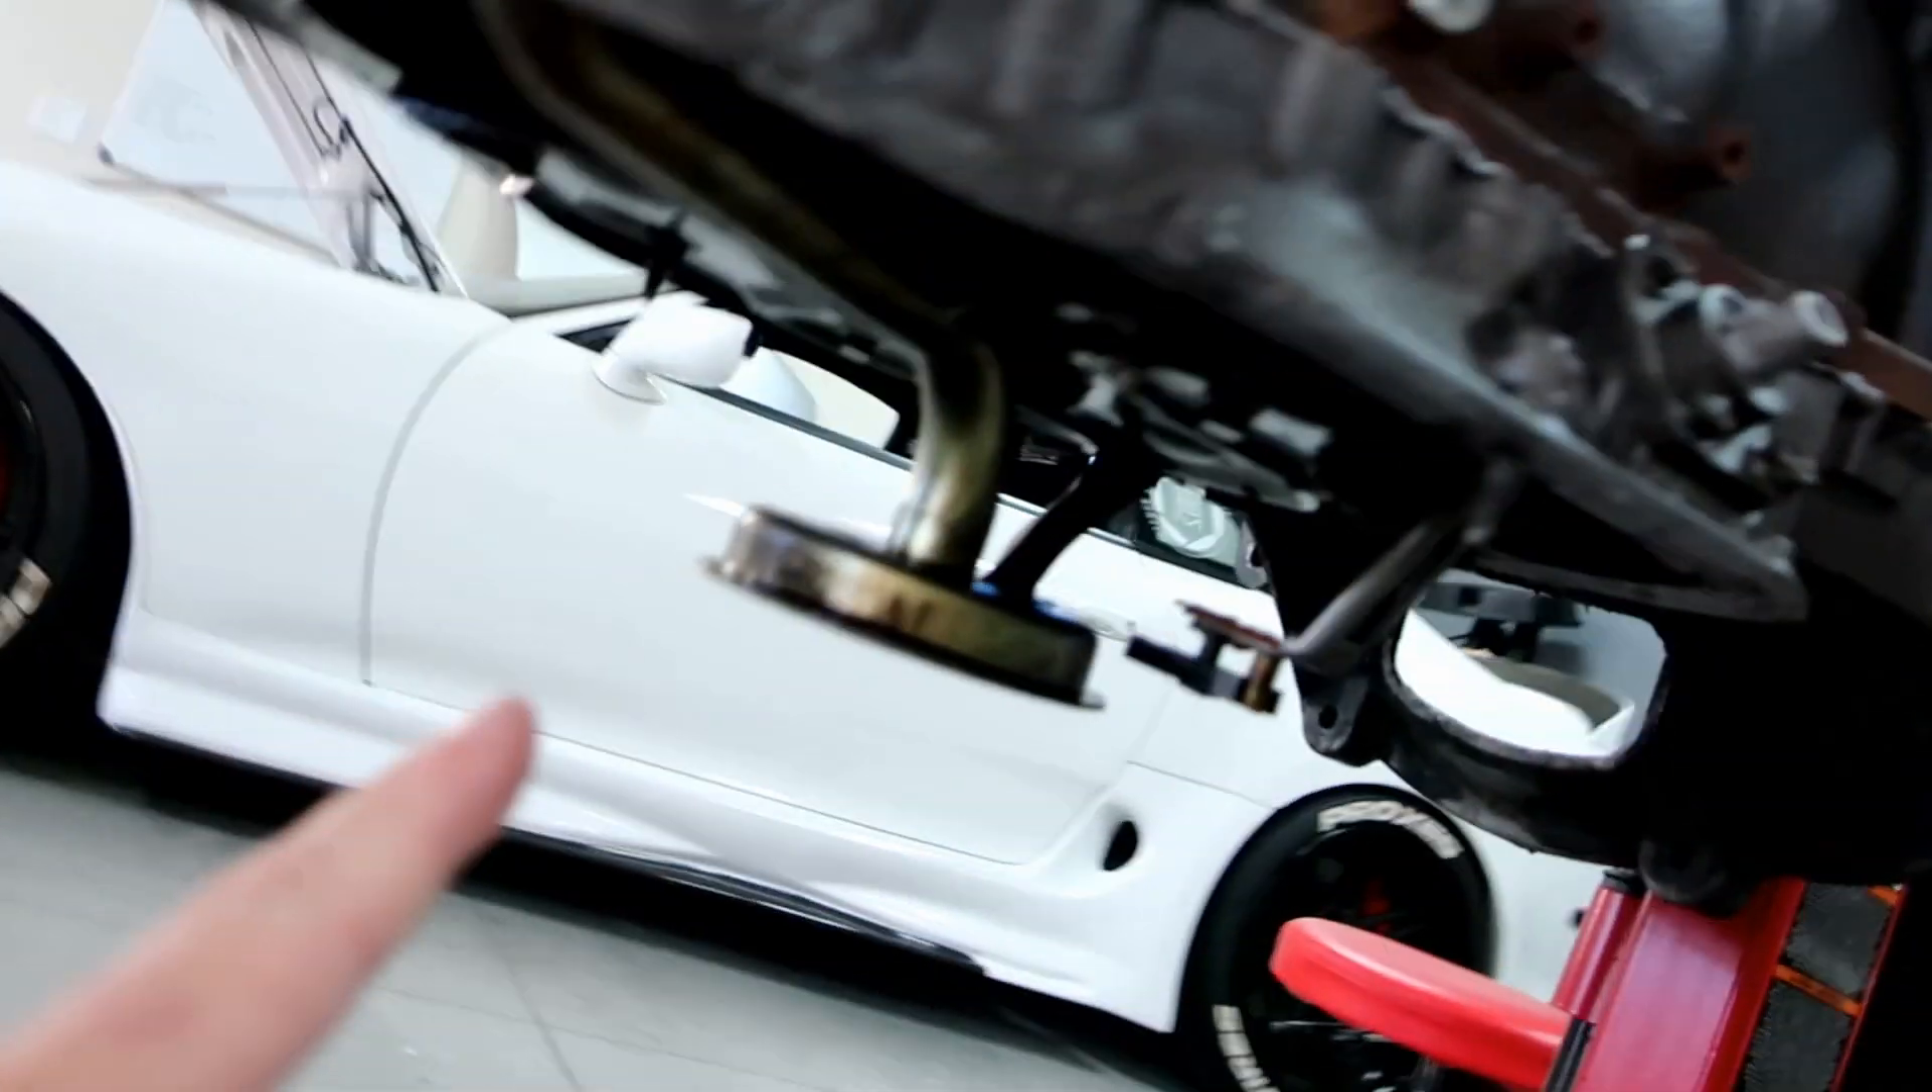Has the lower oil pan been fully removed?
Yes.